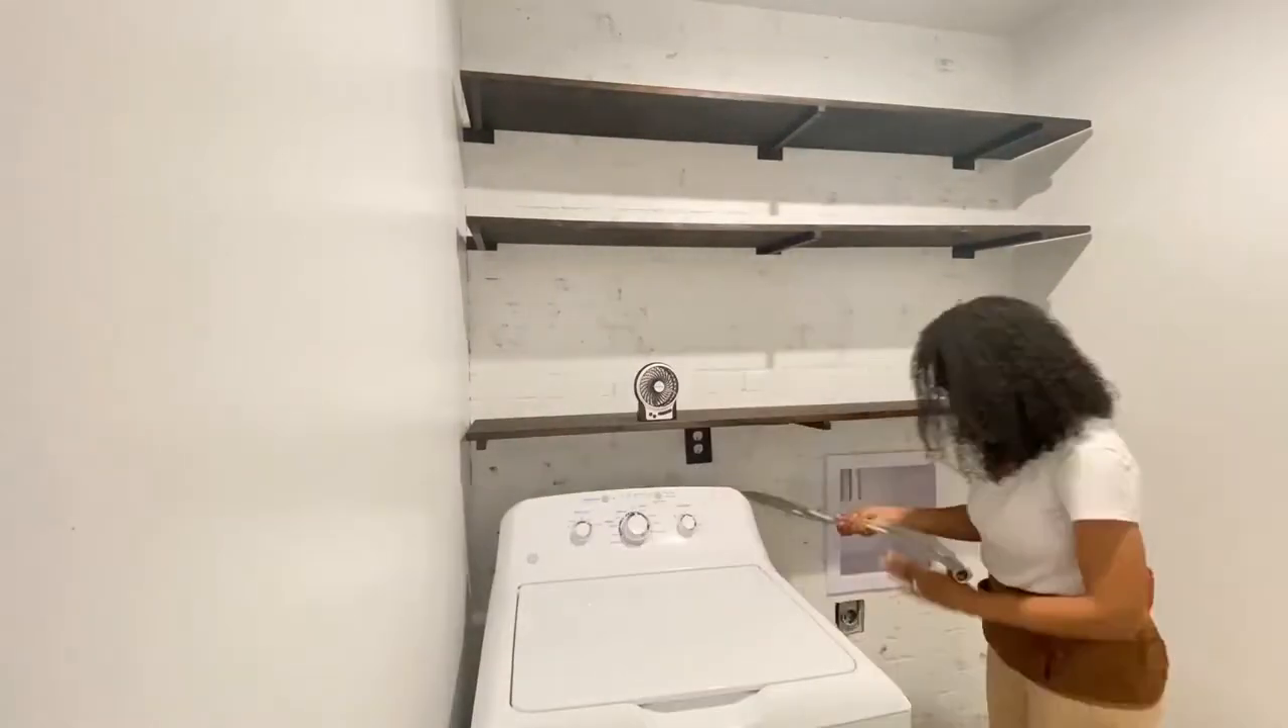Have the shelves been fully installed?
Yes.